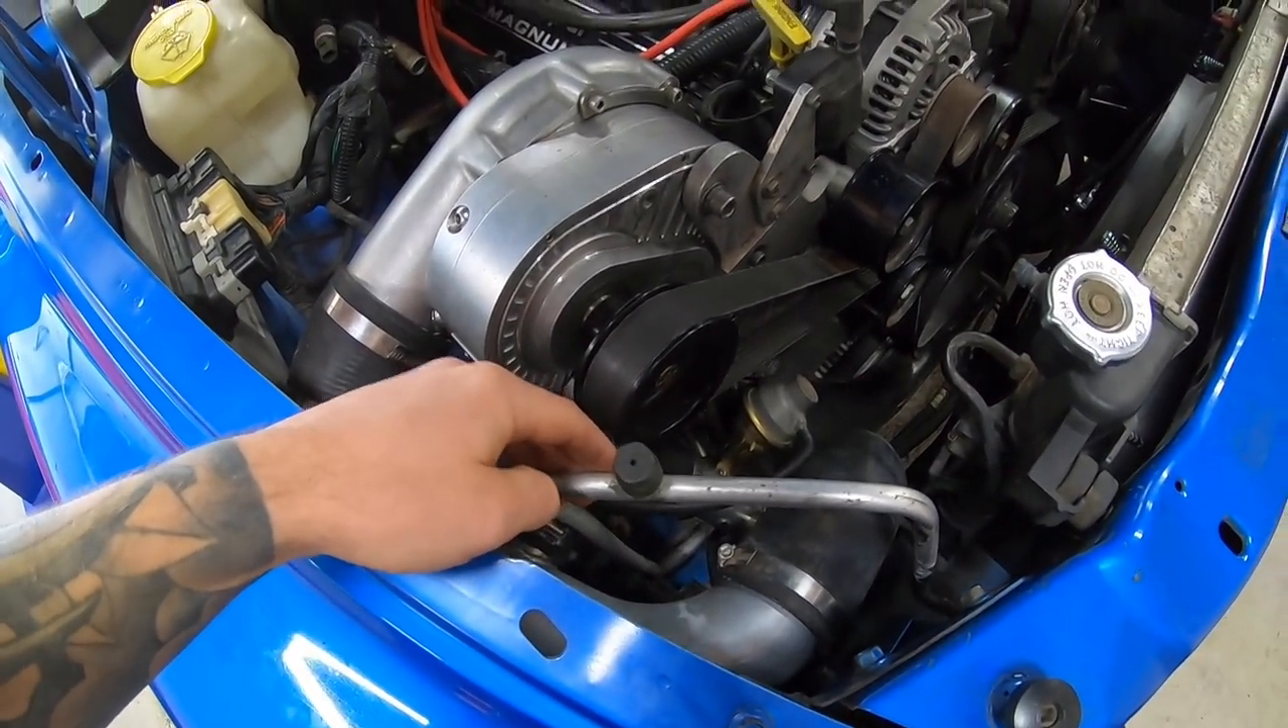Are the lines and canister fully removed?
No.